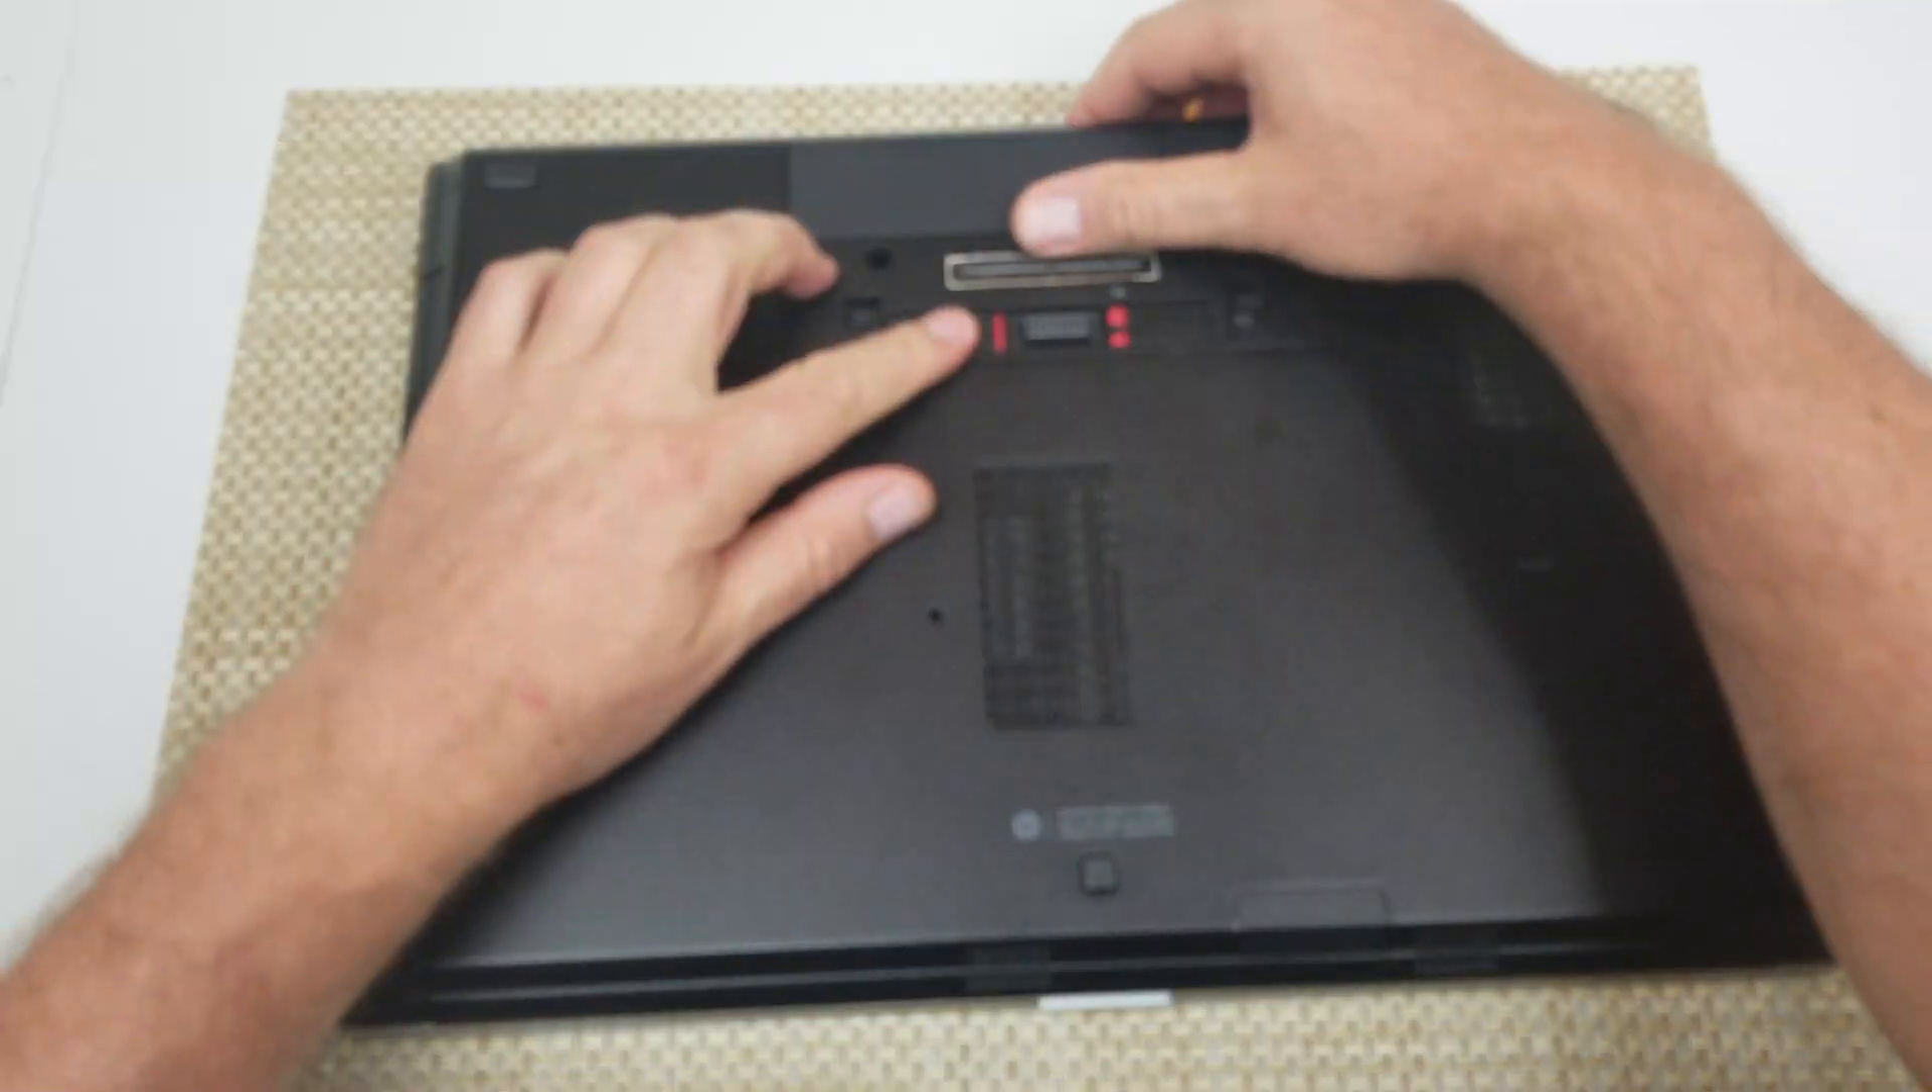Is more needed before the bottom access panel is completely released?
Yes.